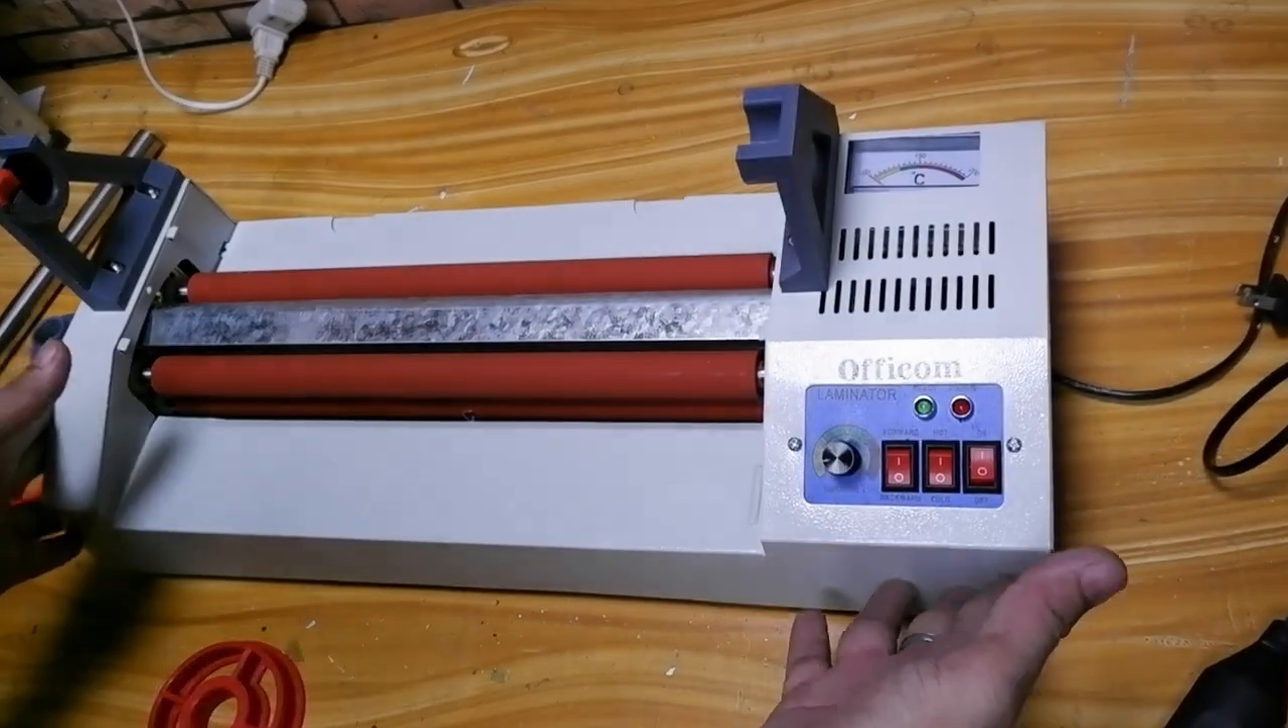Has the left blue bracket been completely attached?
Yes.